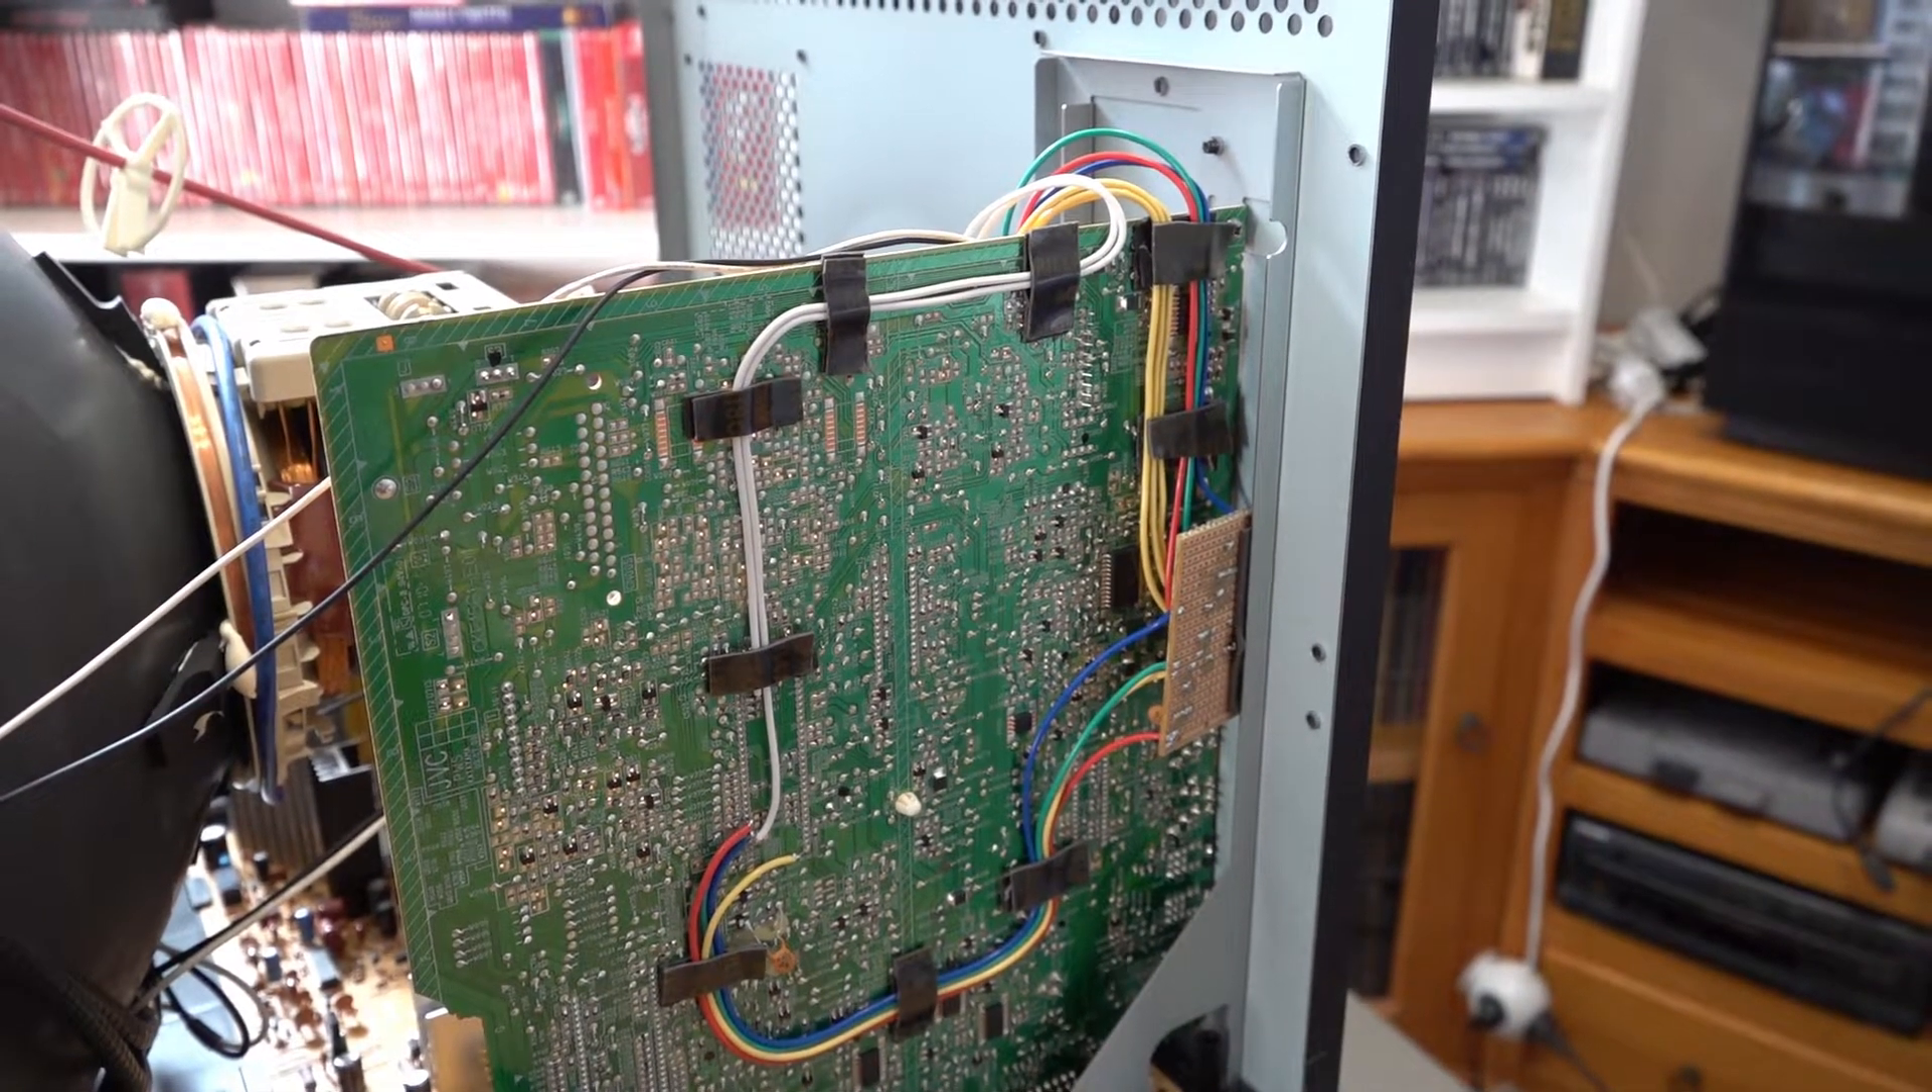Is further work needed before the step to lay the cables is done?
No.